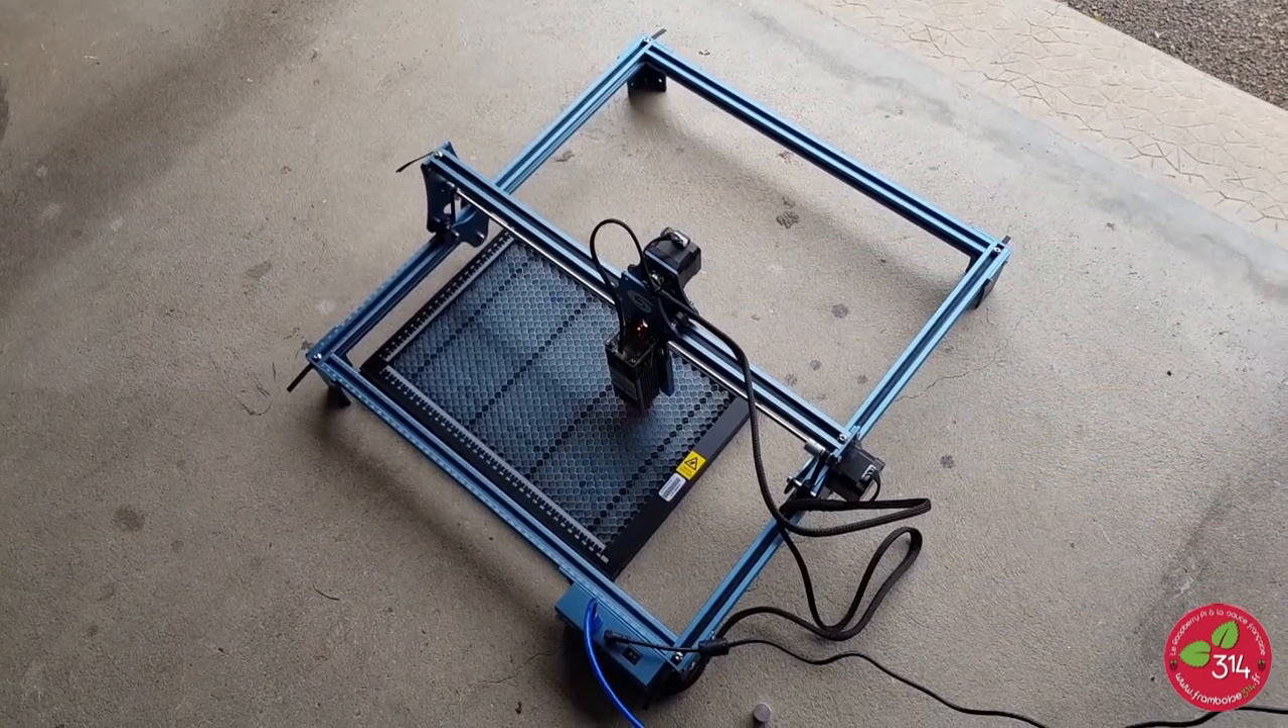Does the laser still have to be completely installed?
No.